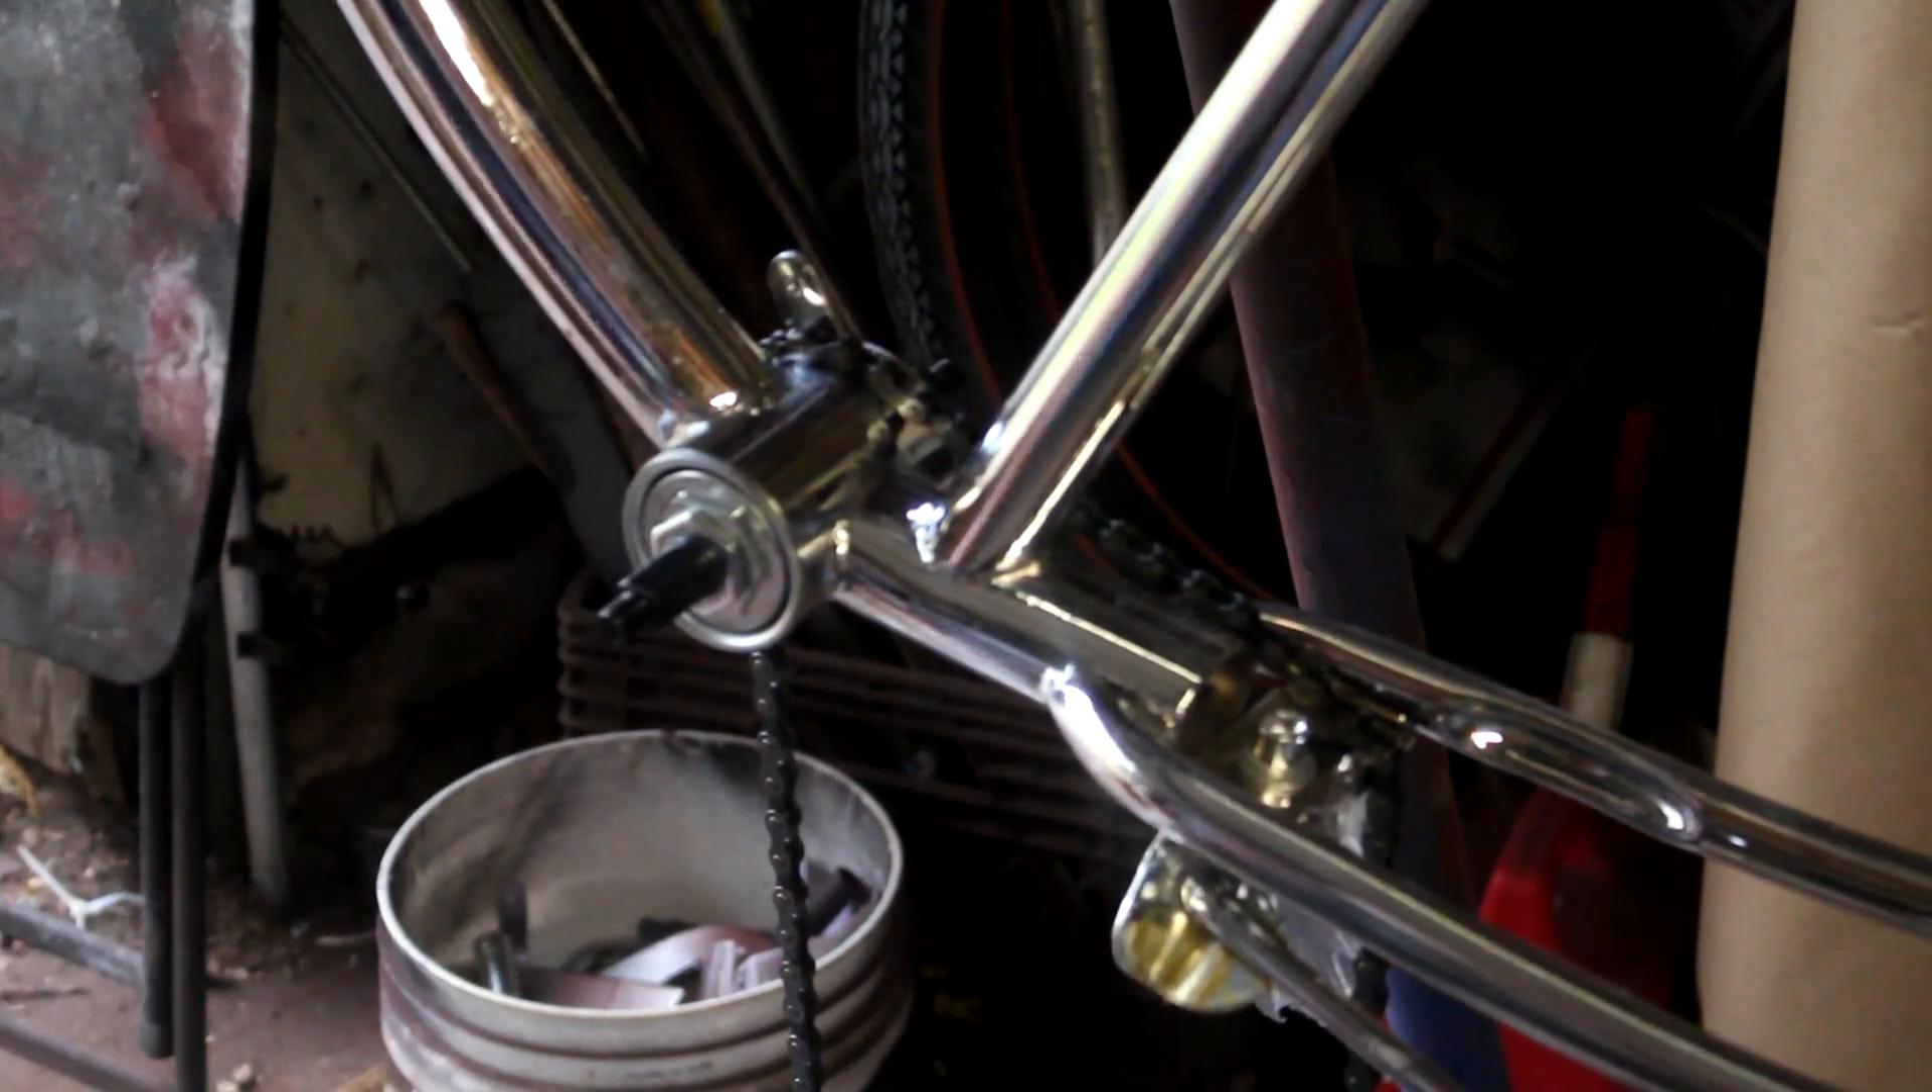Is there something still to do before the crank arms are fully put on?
Yes.